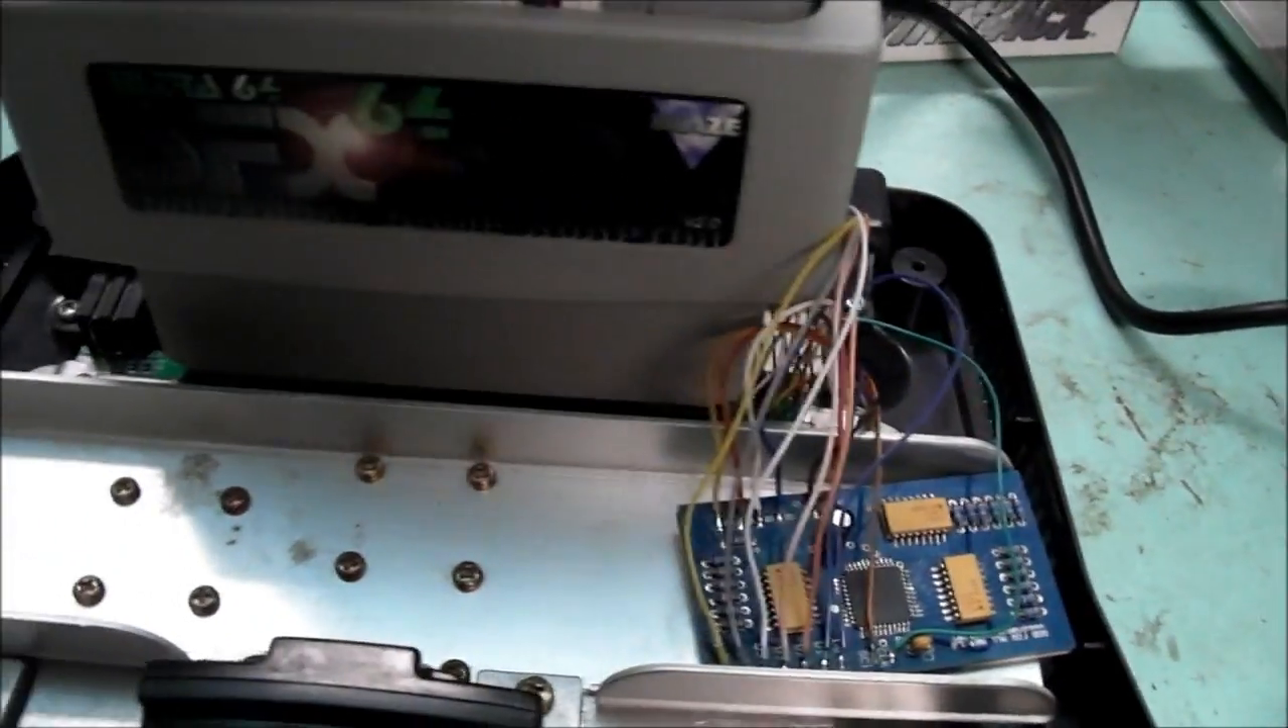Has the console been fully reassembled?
No.